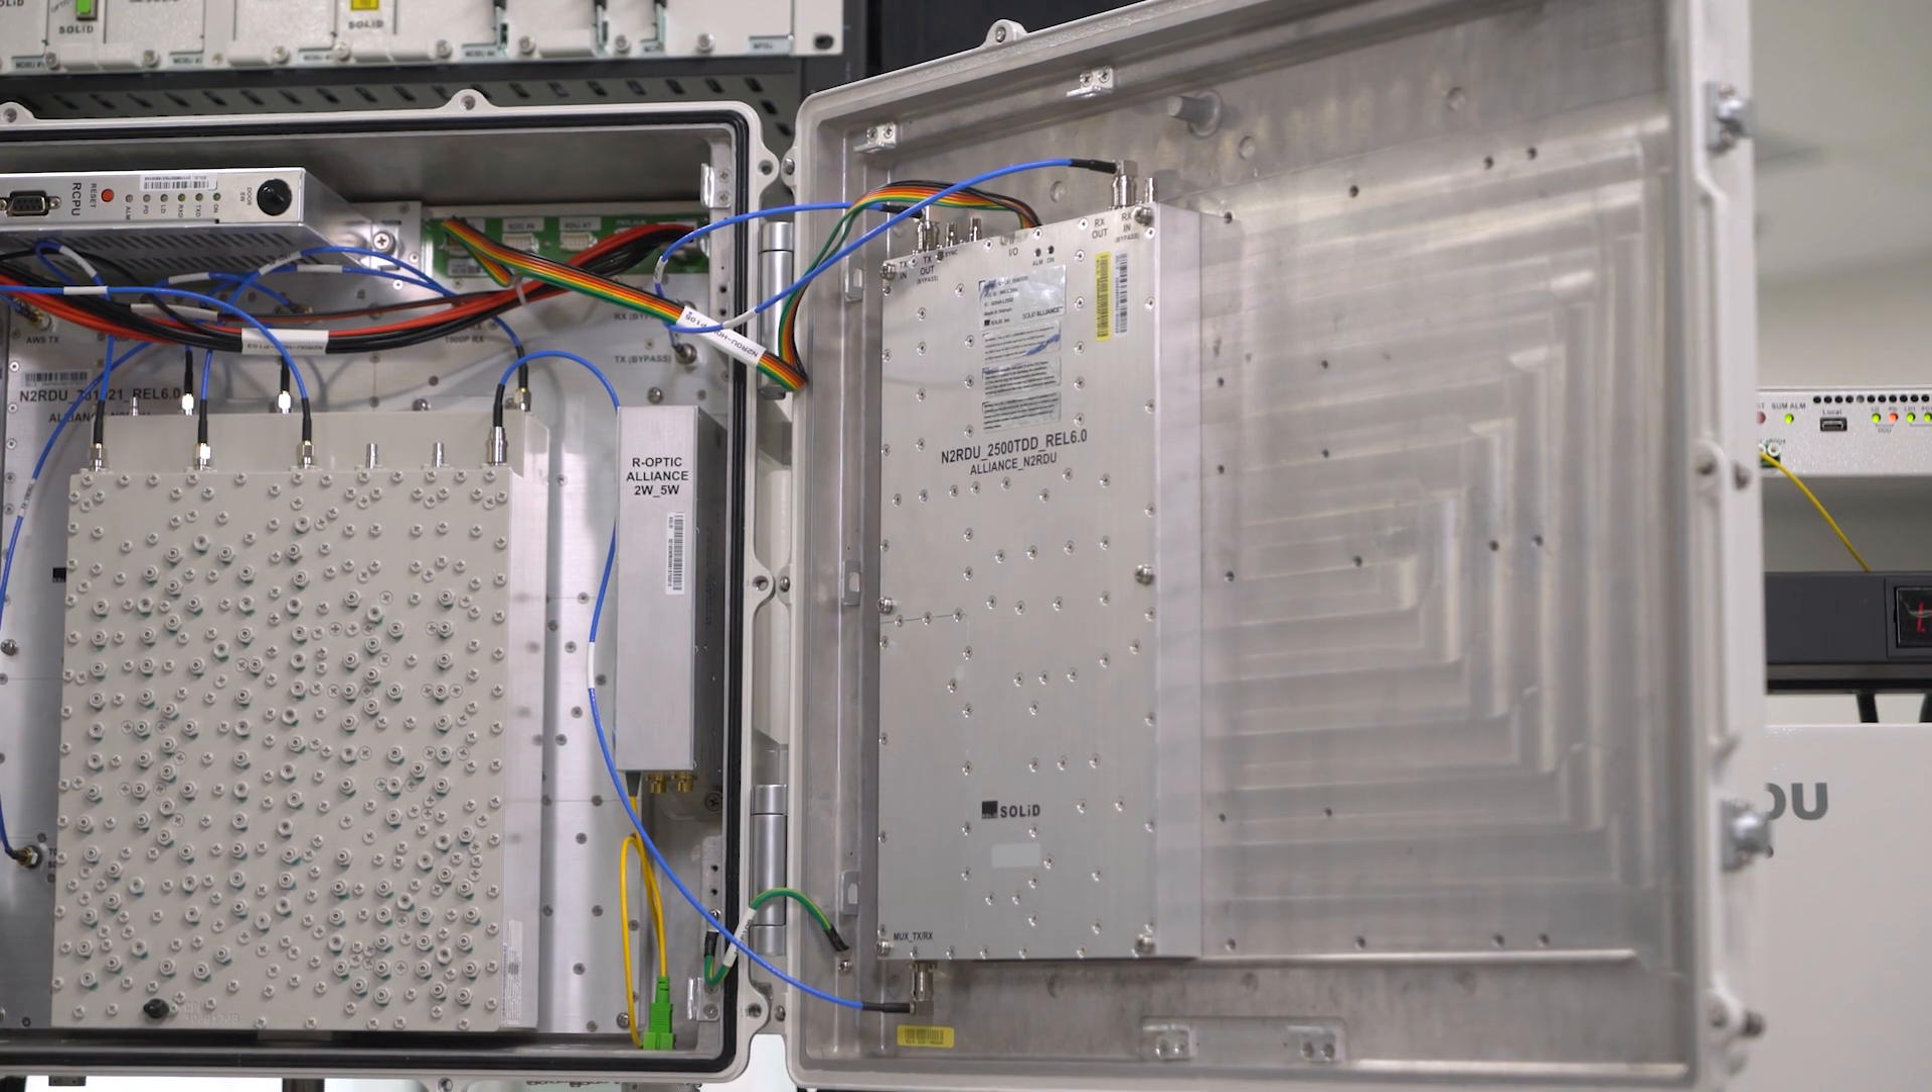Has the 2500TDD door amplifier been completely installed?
Yes.